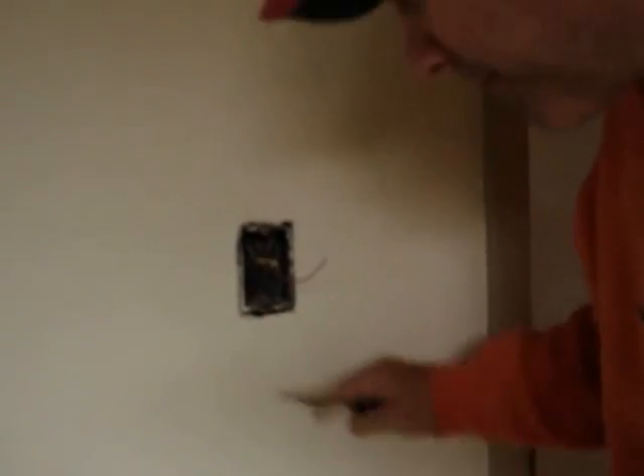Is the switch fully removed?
Yes.